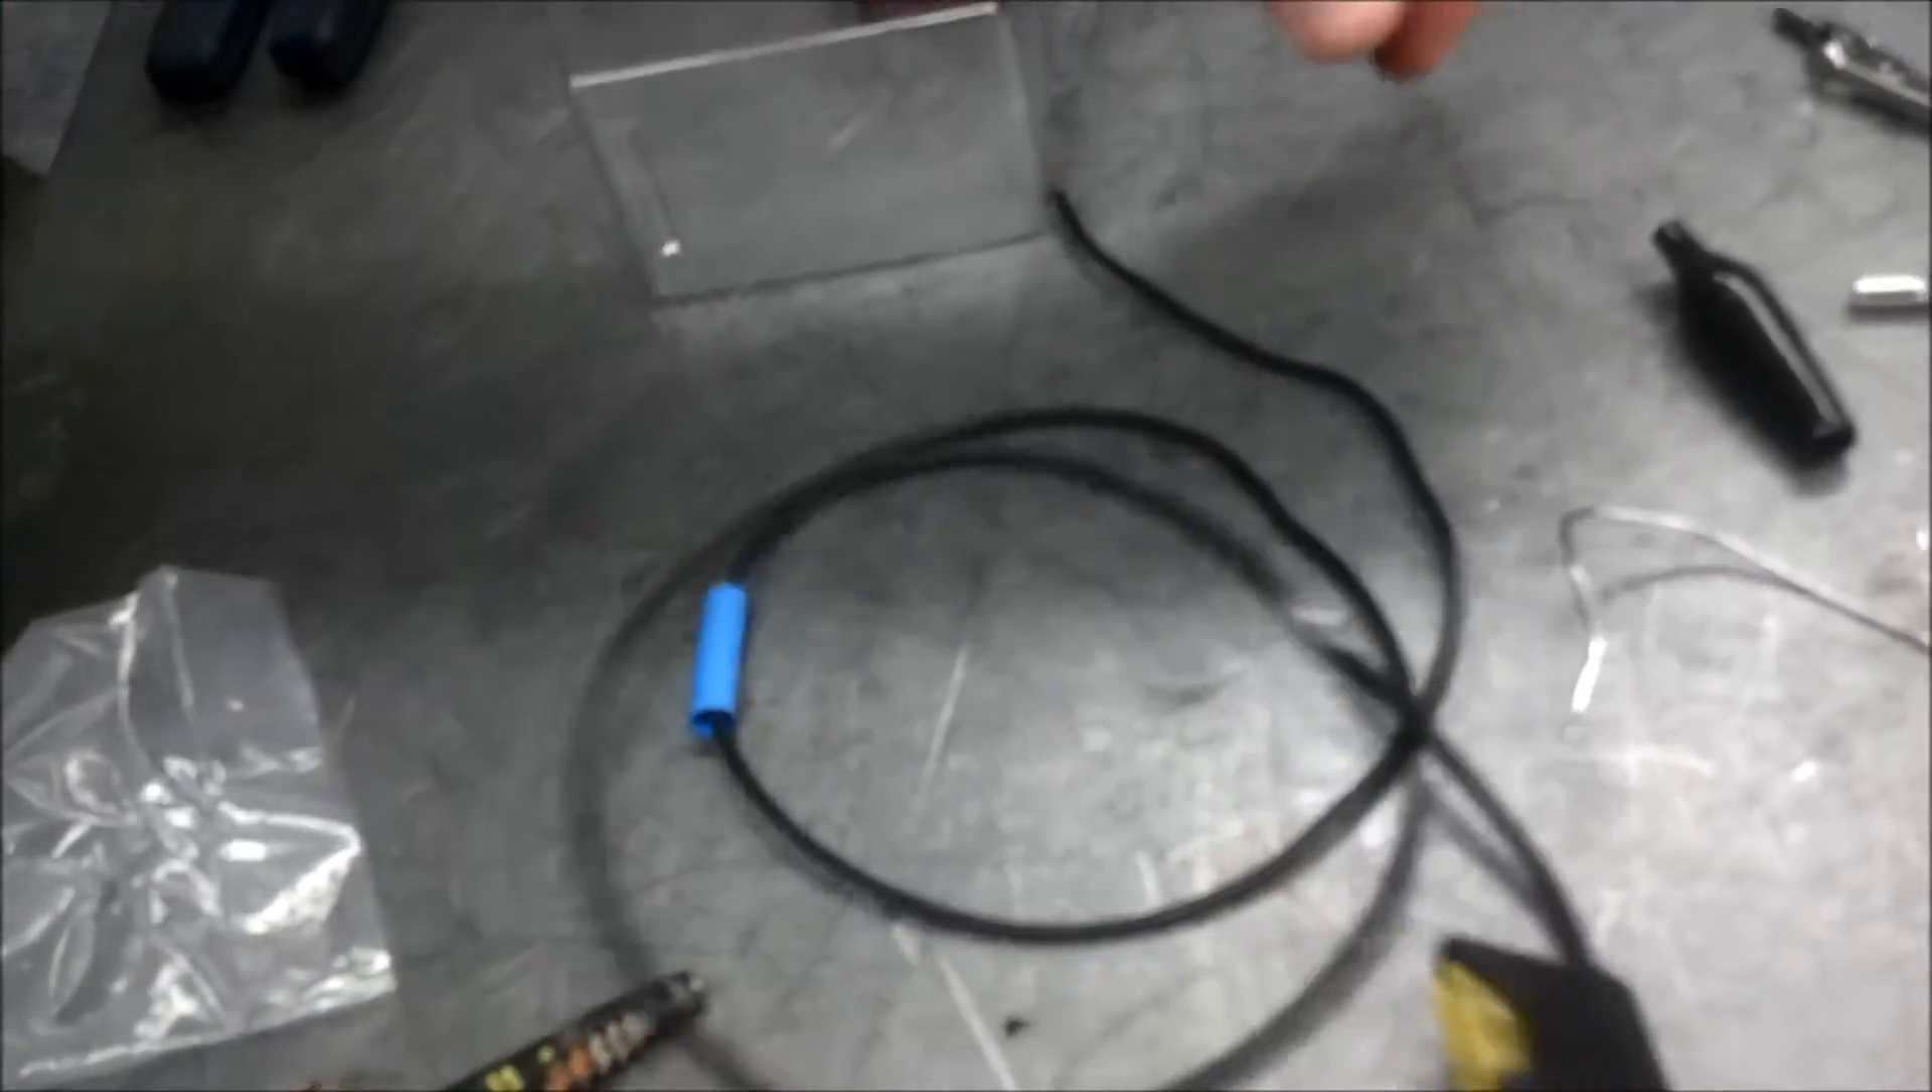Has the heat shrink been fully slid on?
Yes.